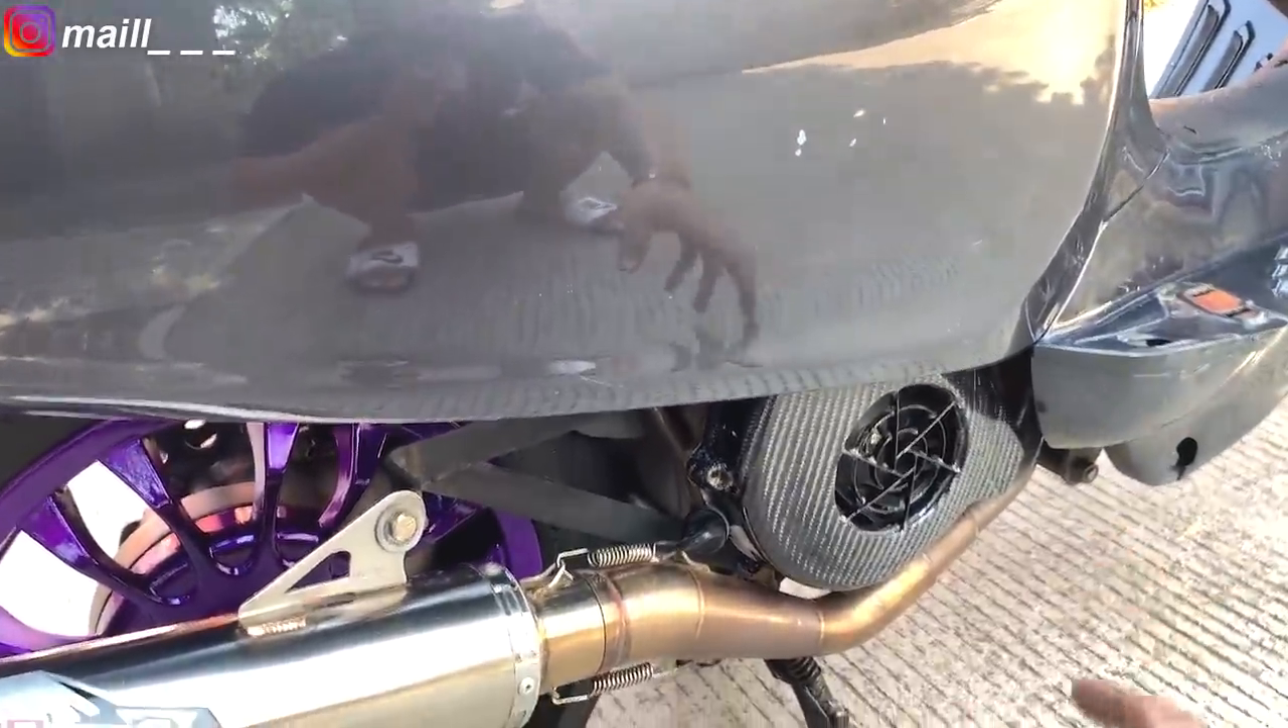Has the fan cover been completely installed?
Yes.